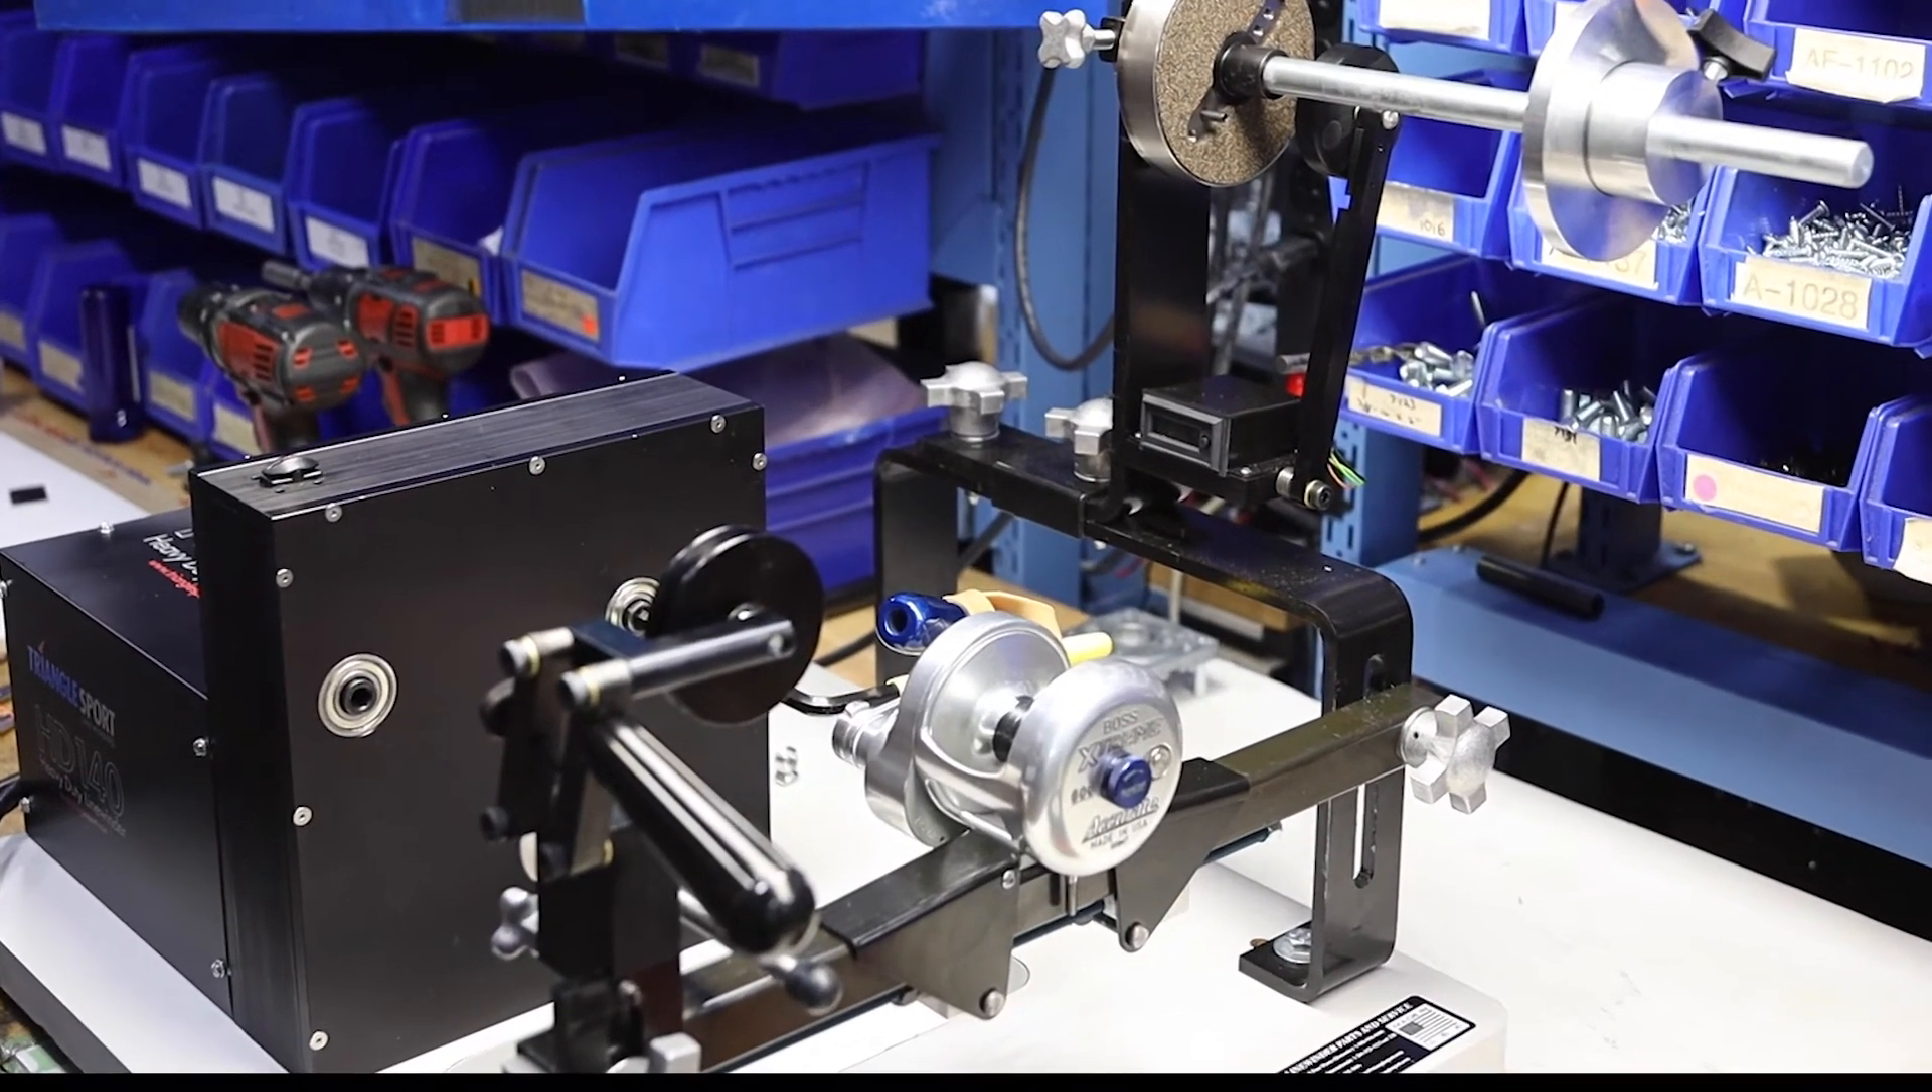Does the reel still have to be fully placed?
No.